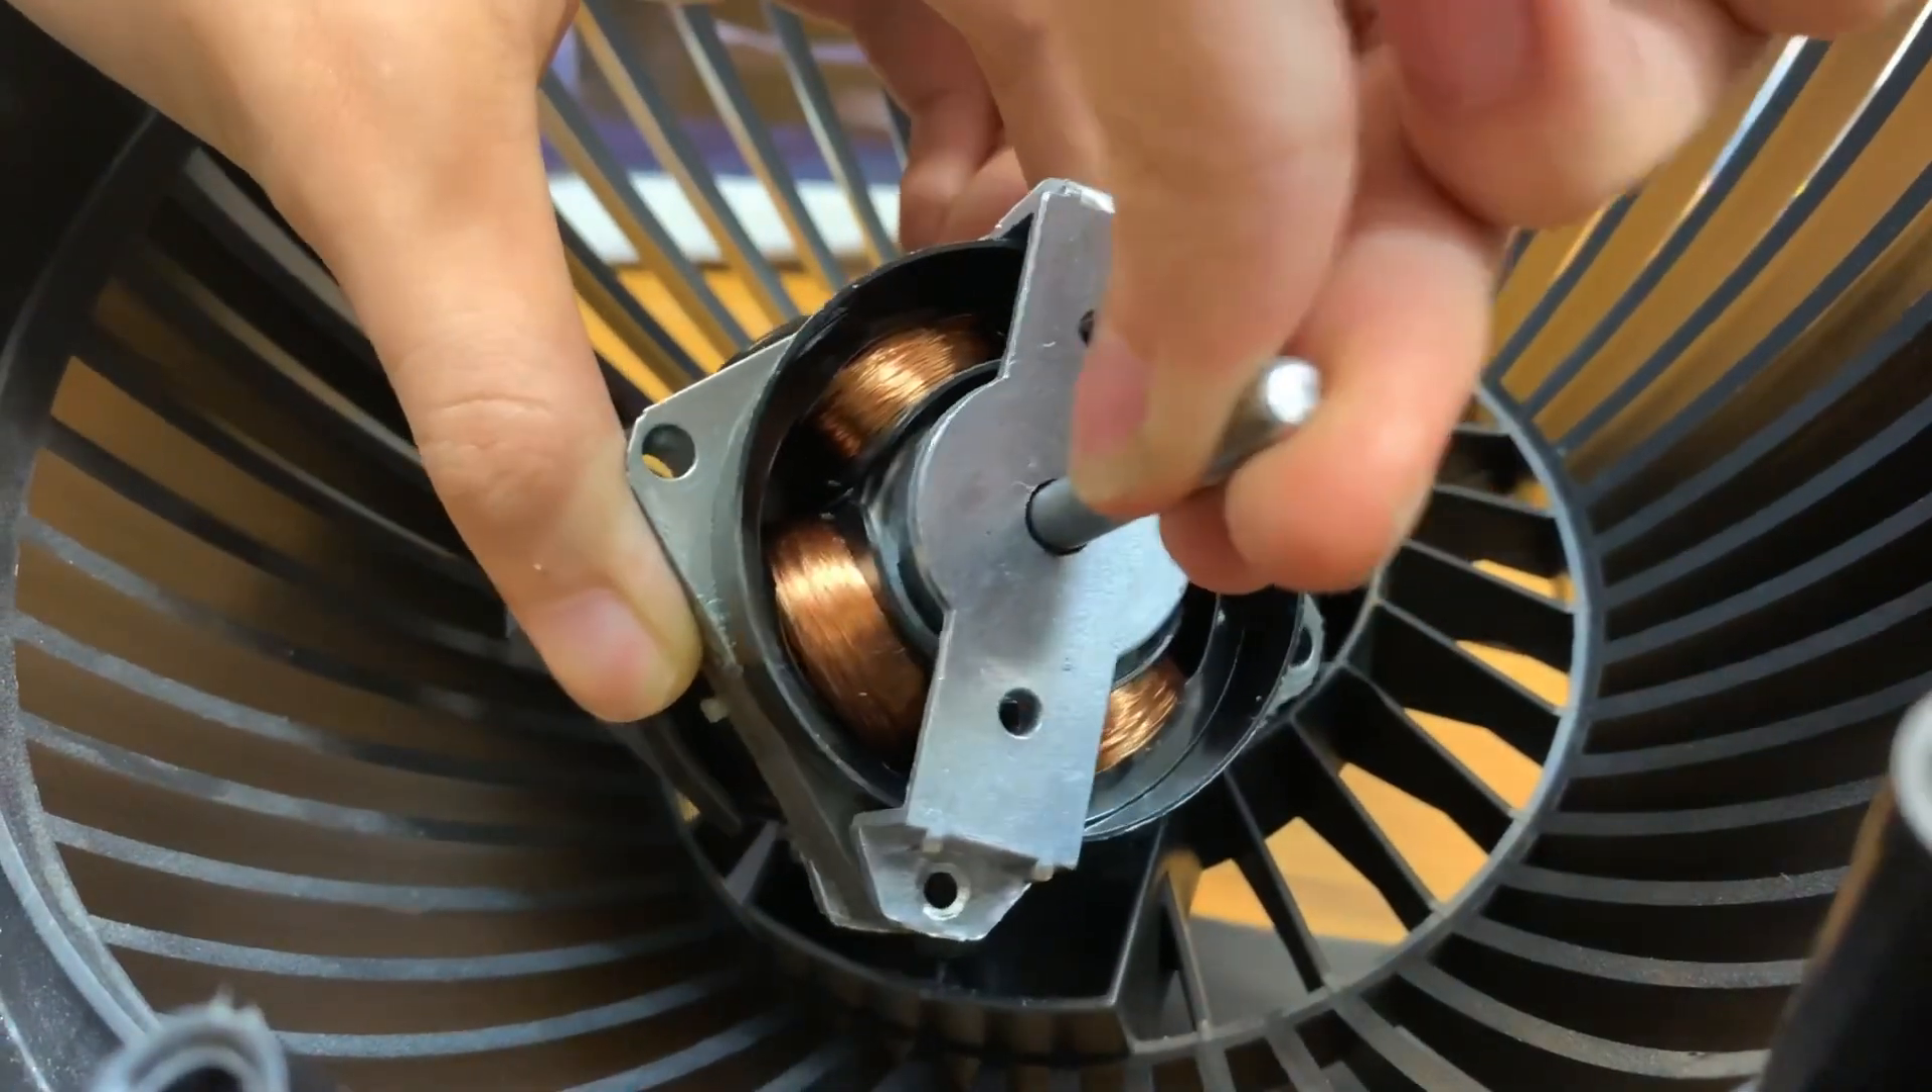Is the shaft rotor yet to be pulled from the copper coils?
Yes.